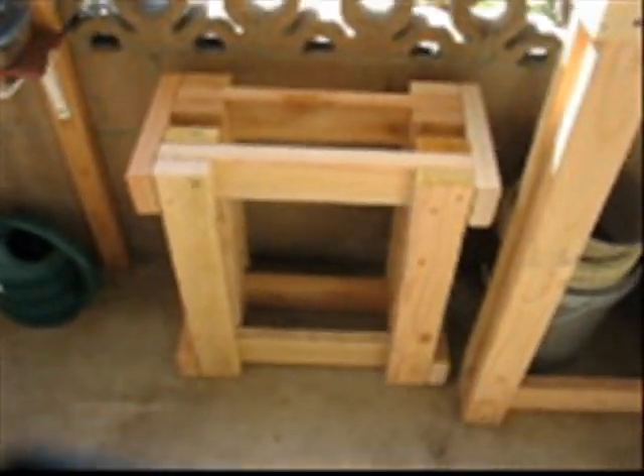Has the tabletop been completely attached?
No.